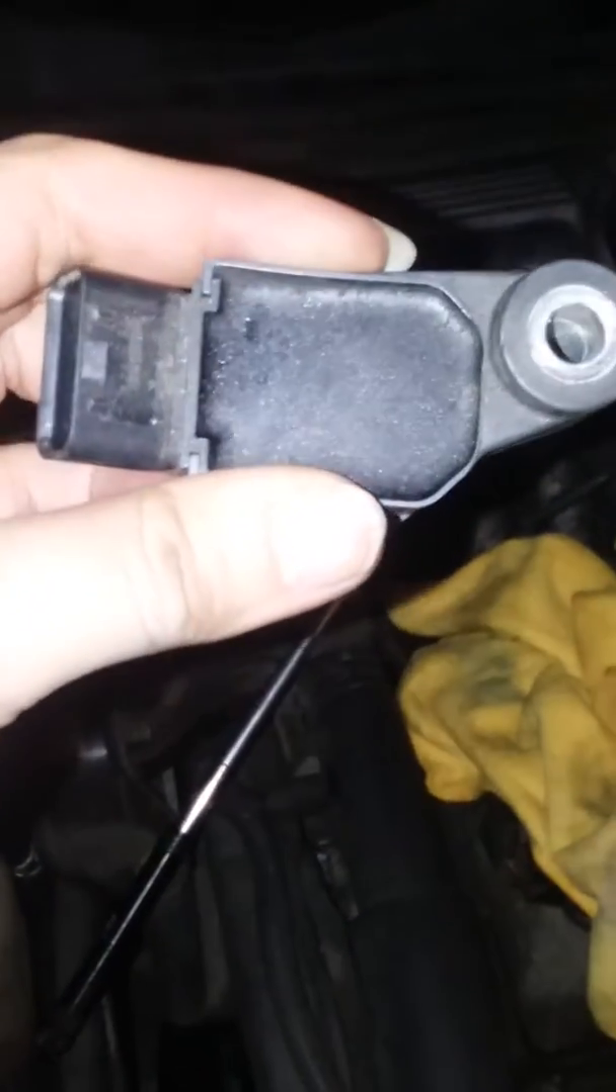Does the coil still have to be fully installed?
Yes.